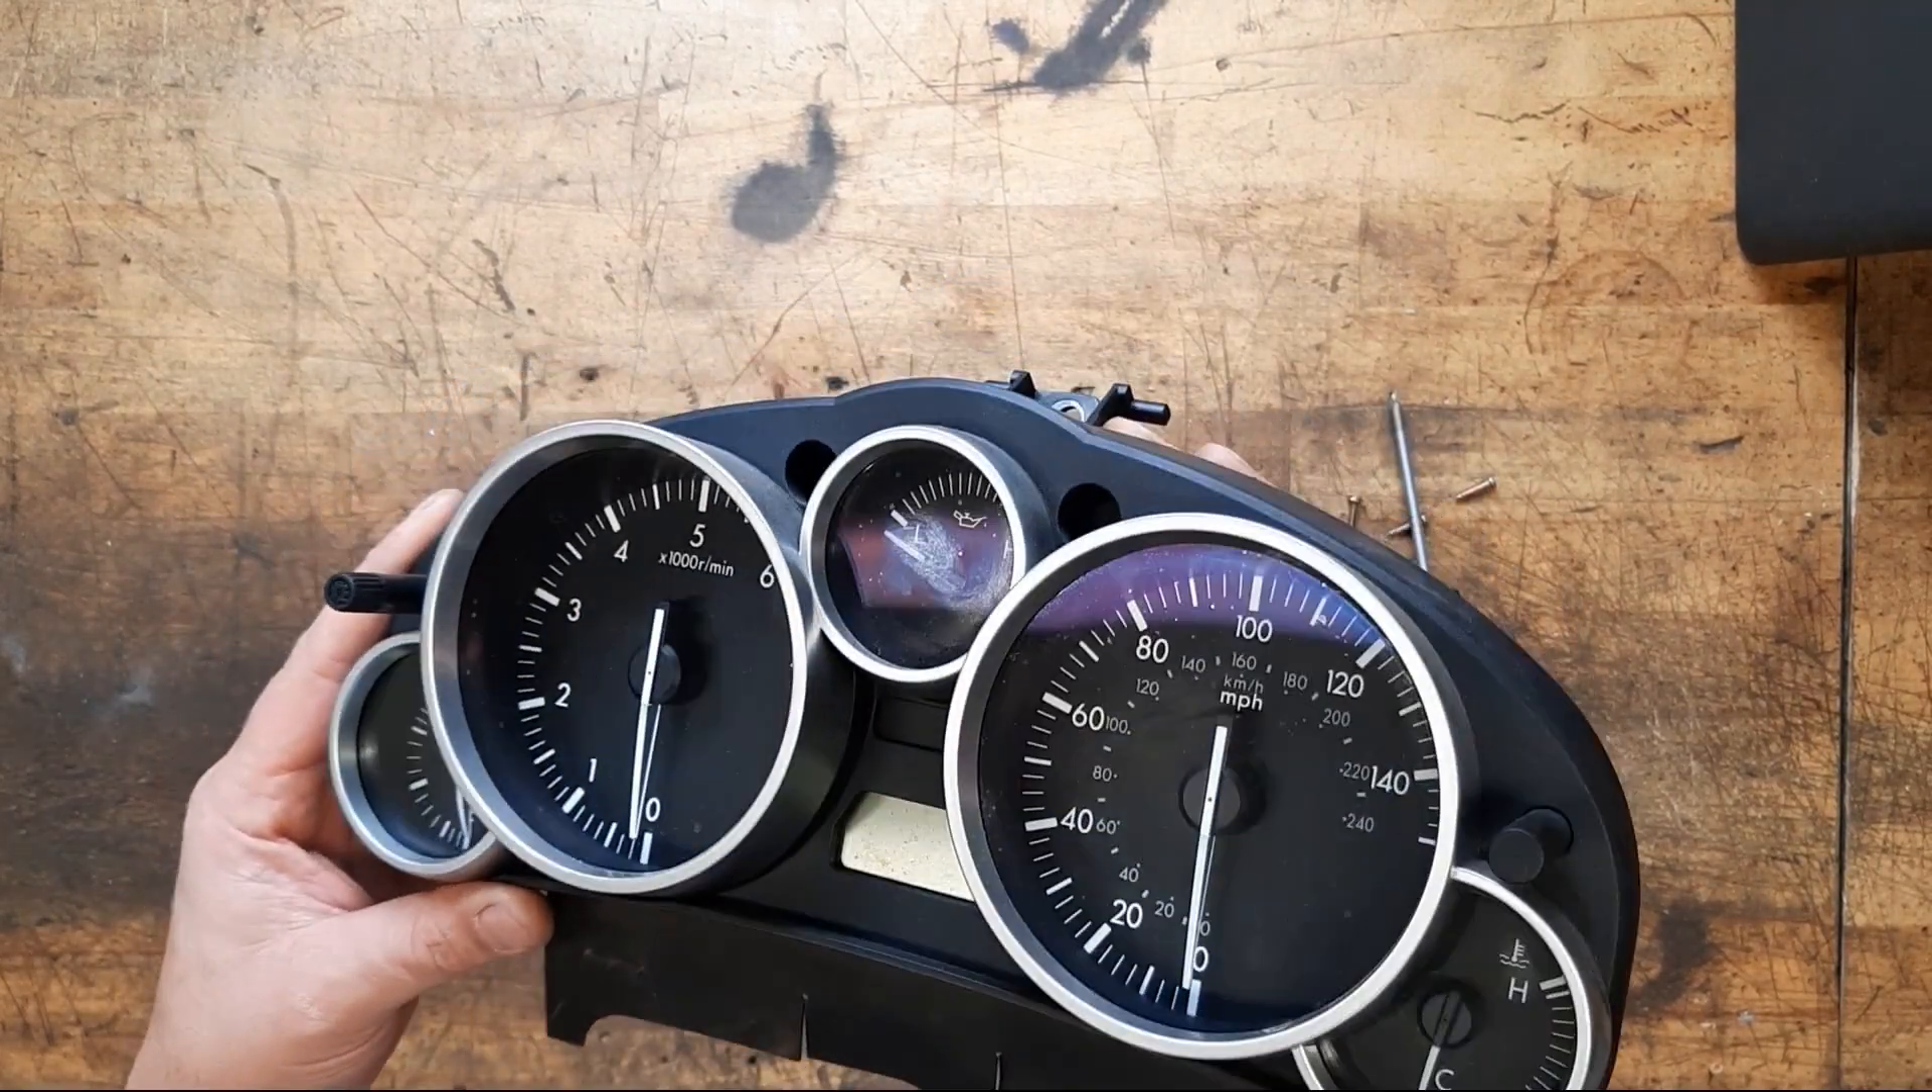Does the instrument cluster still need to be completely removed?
No.